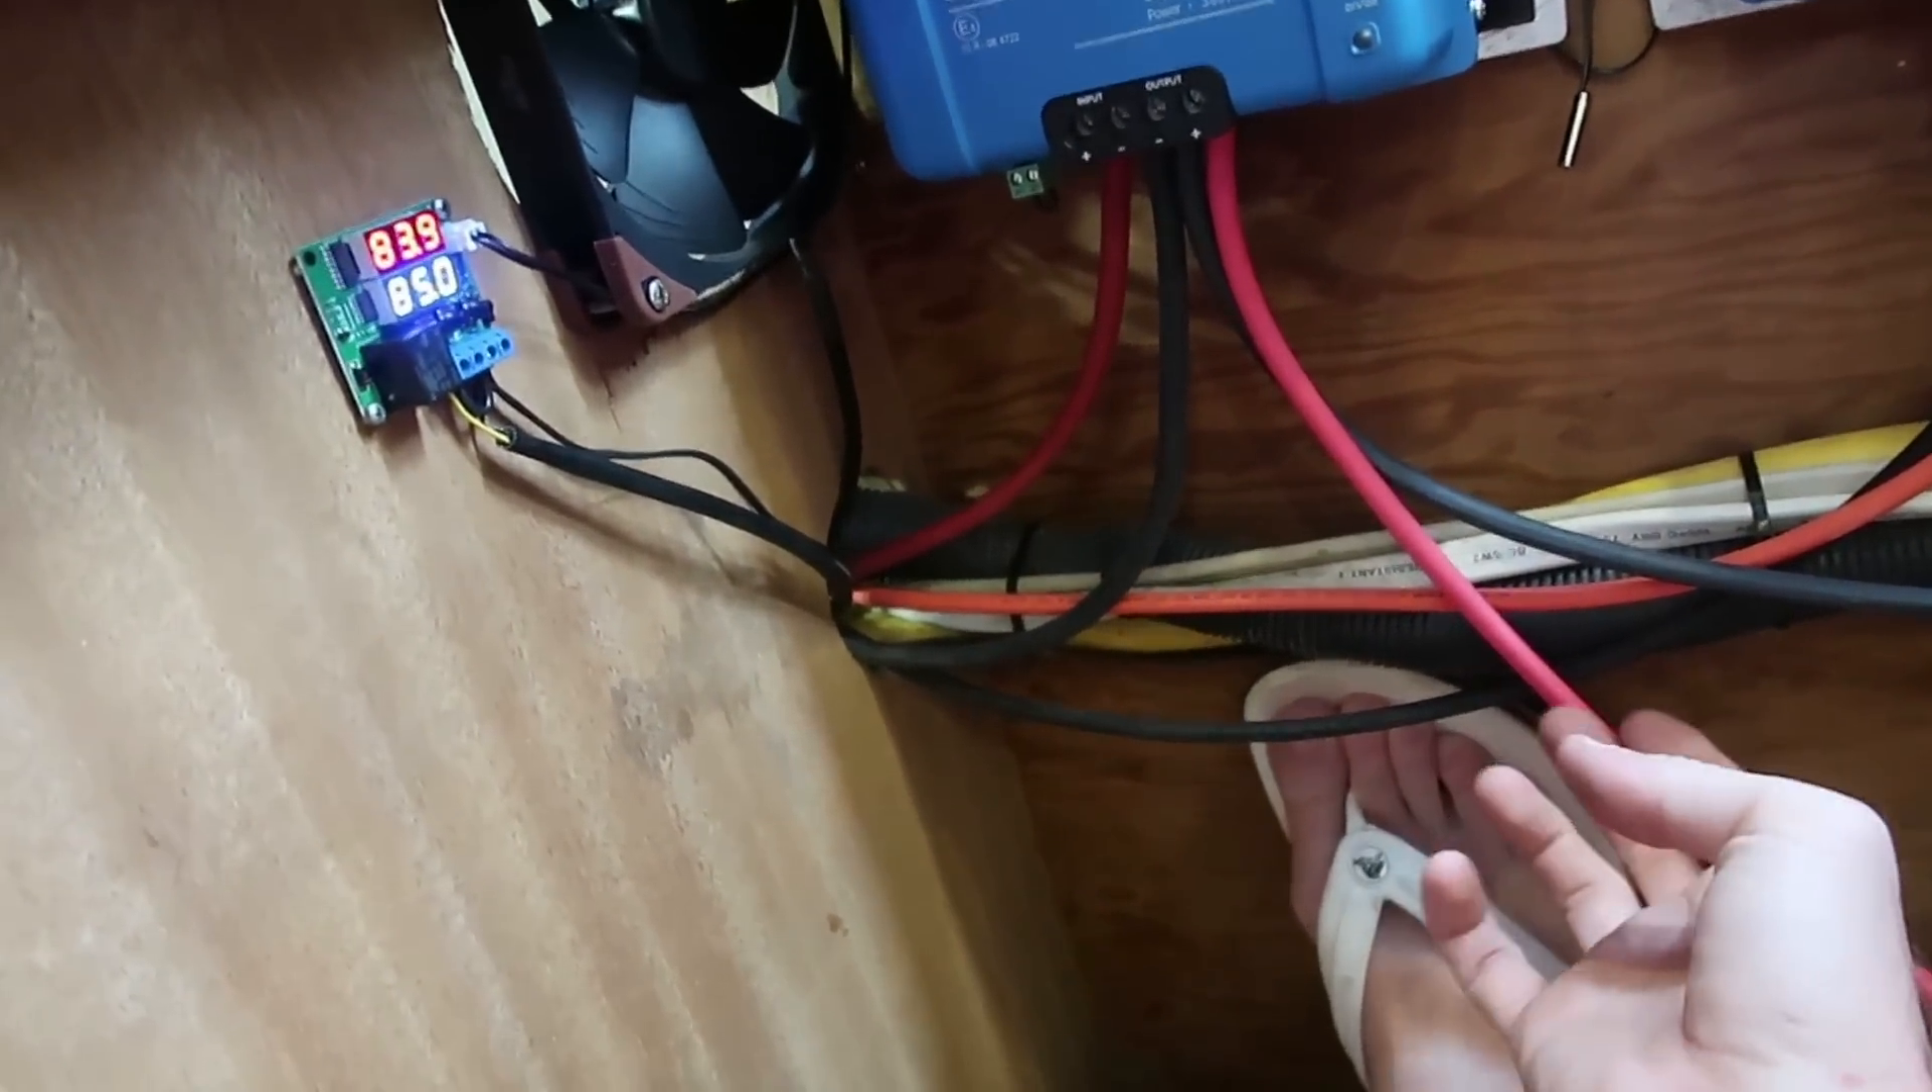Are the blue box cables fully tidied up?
No.